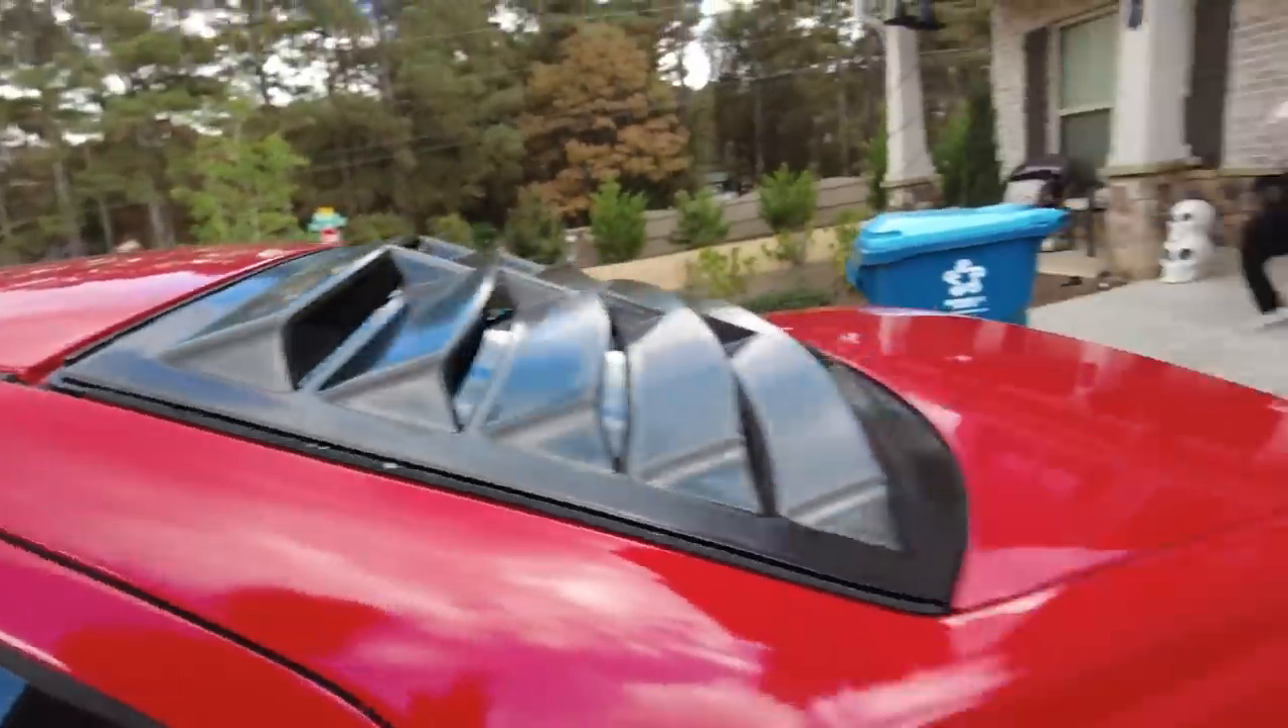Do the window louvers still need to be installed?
No.